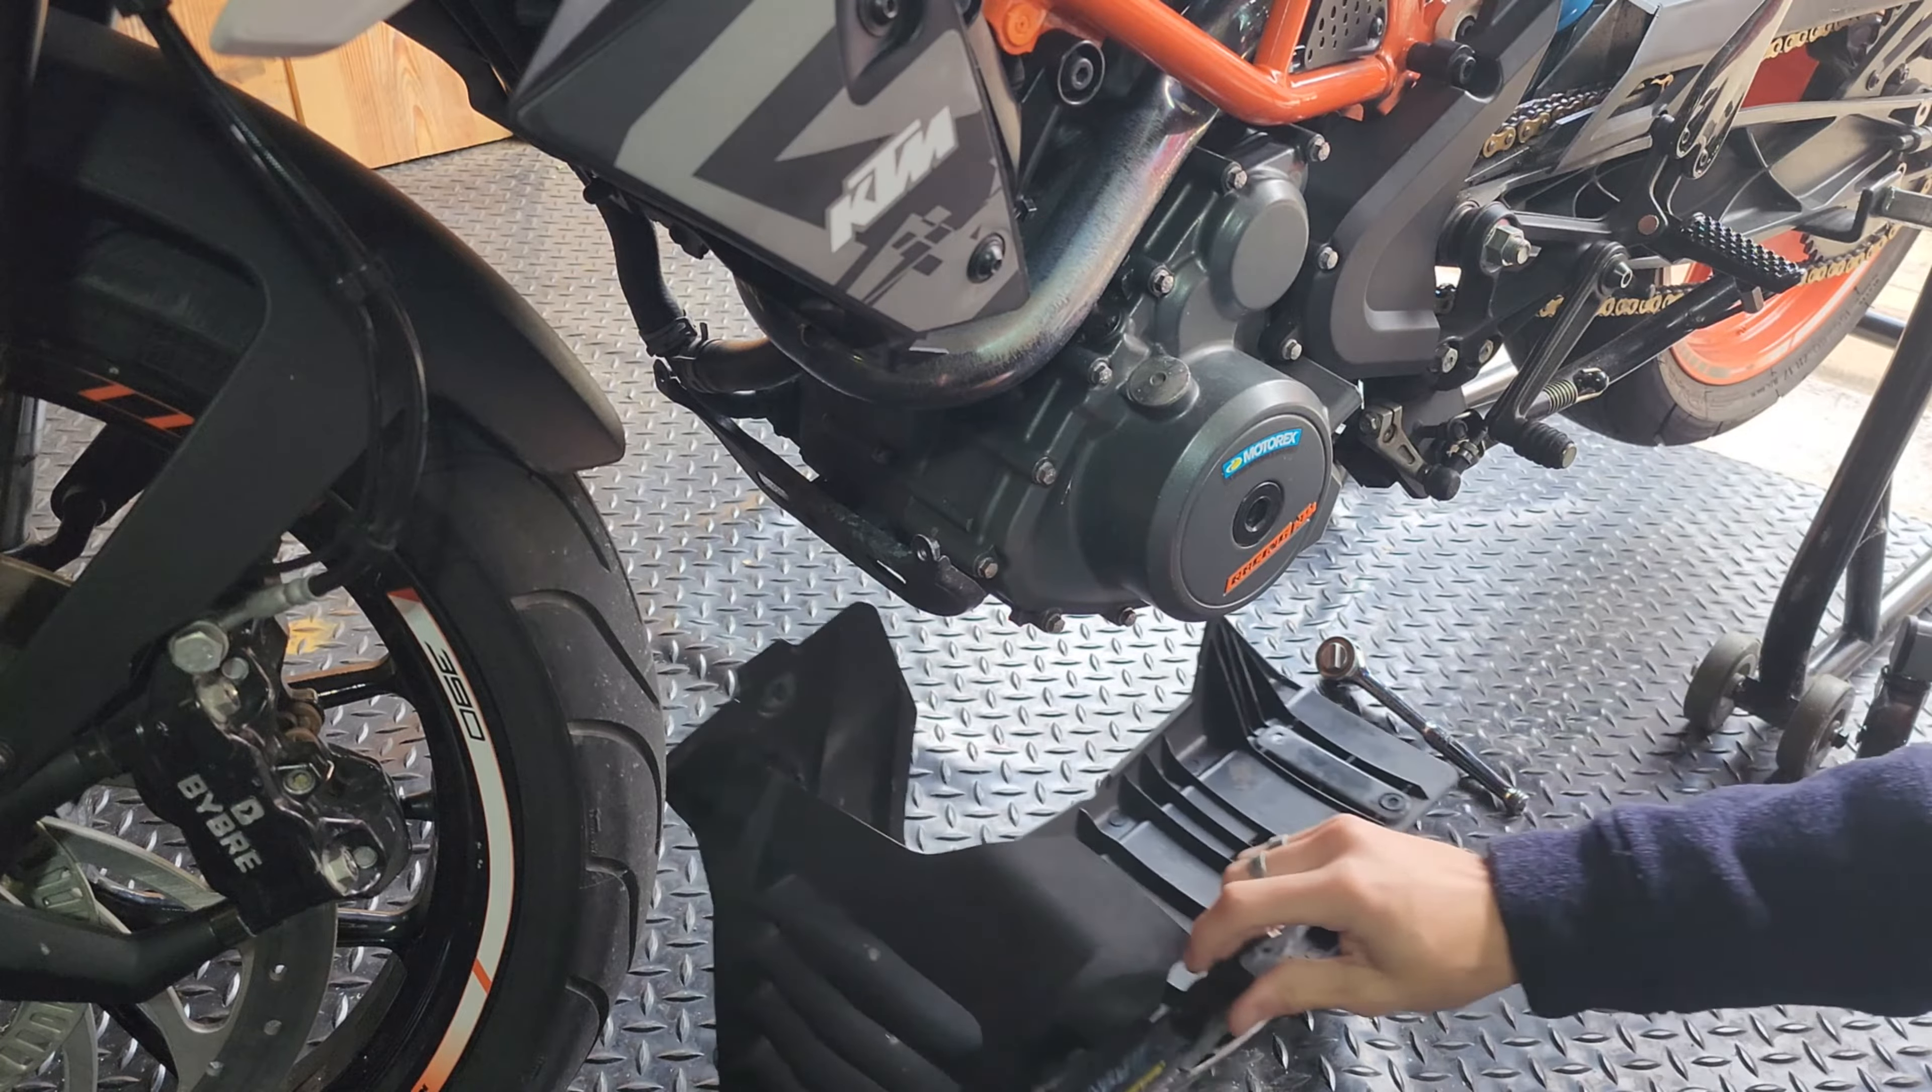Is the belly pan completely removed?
Yes.